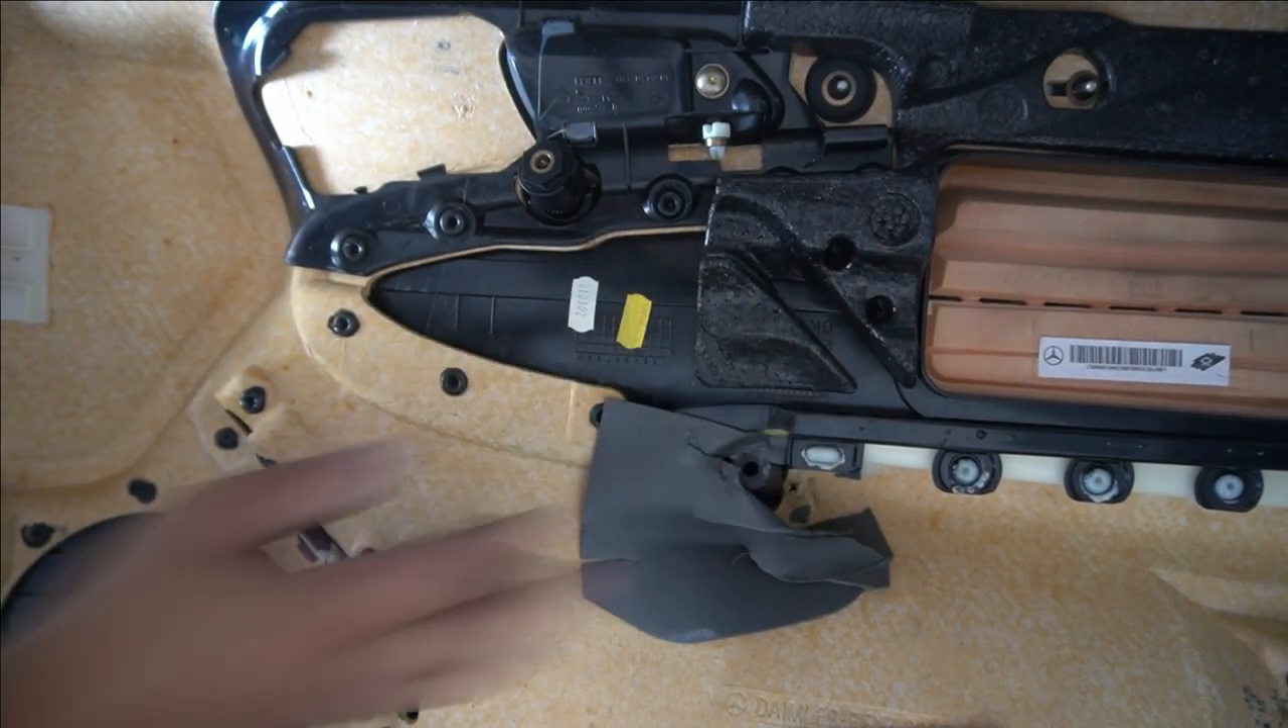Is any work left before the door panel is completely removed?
No.